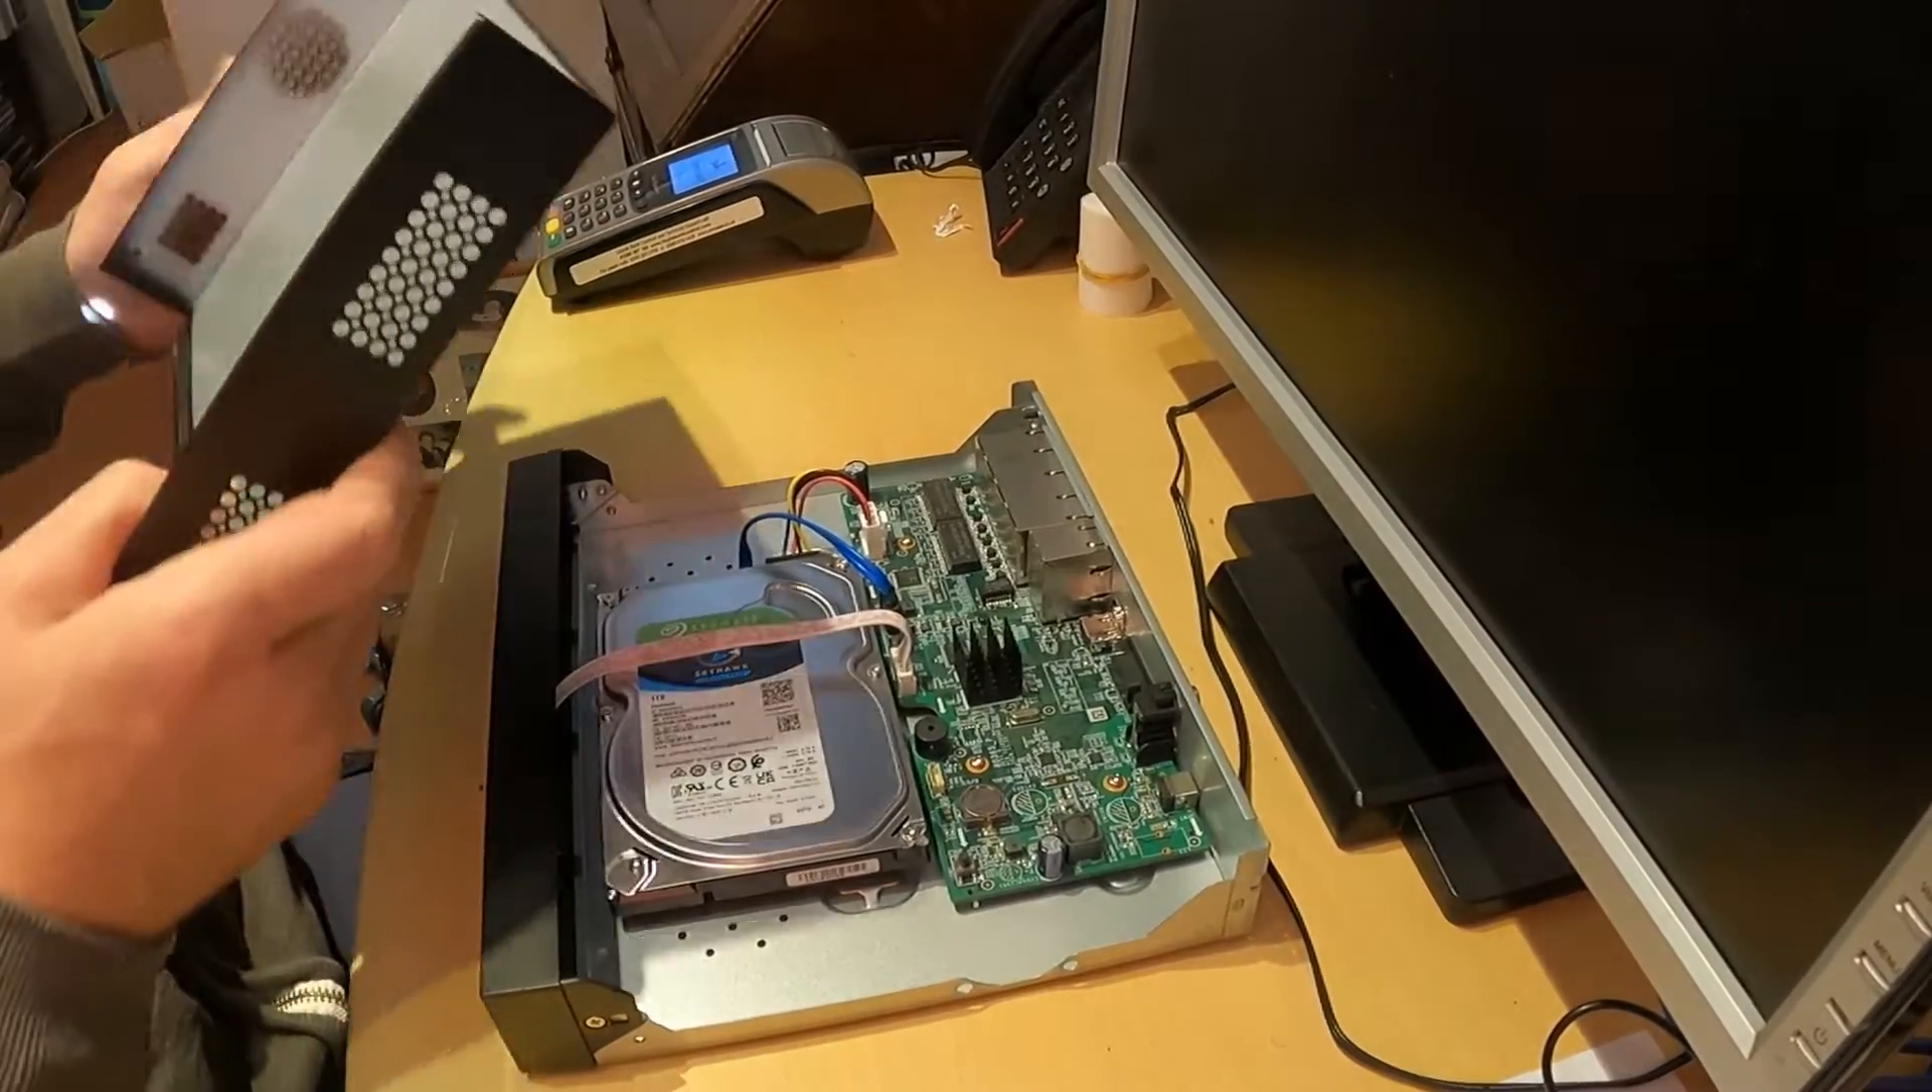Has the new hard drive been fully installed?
Yes.